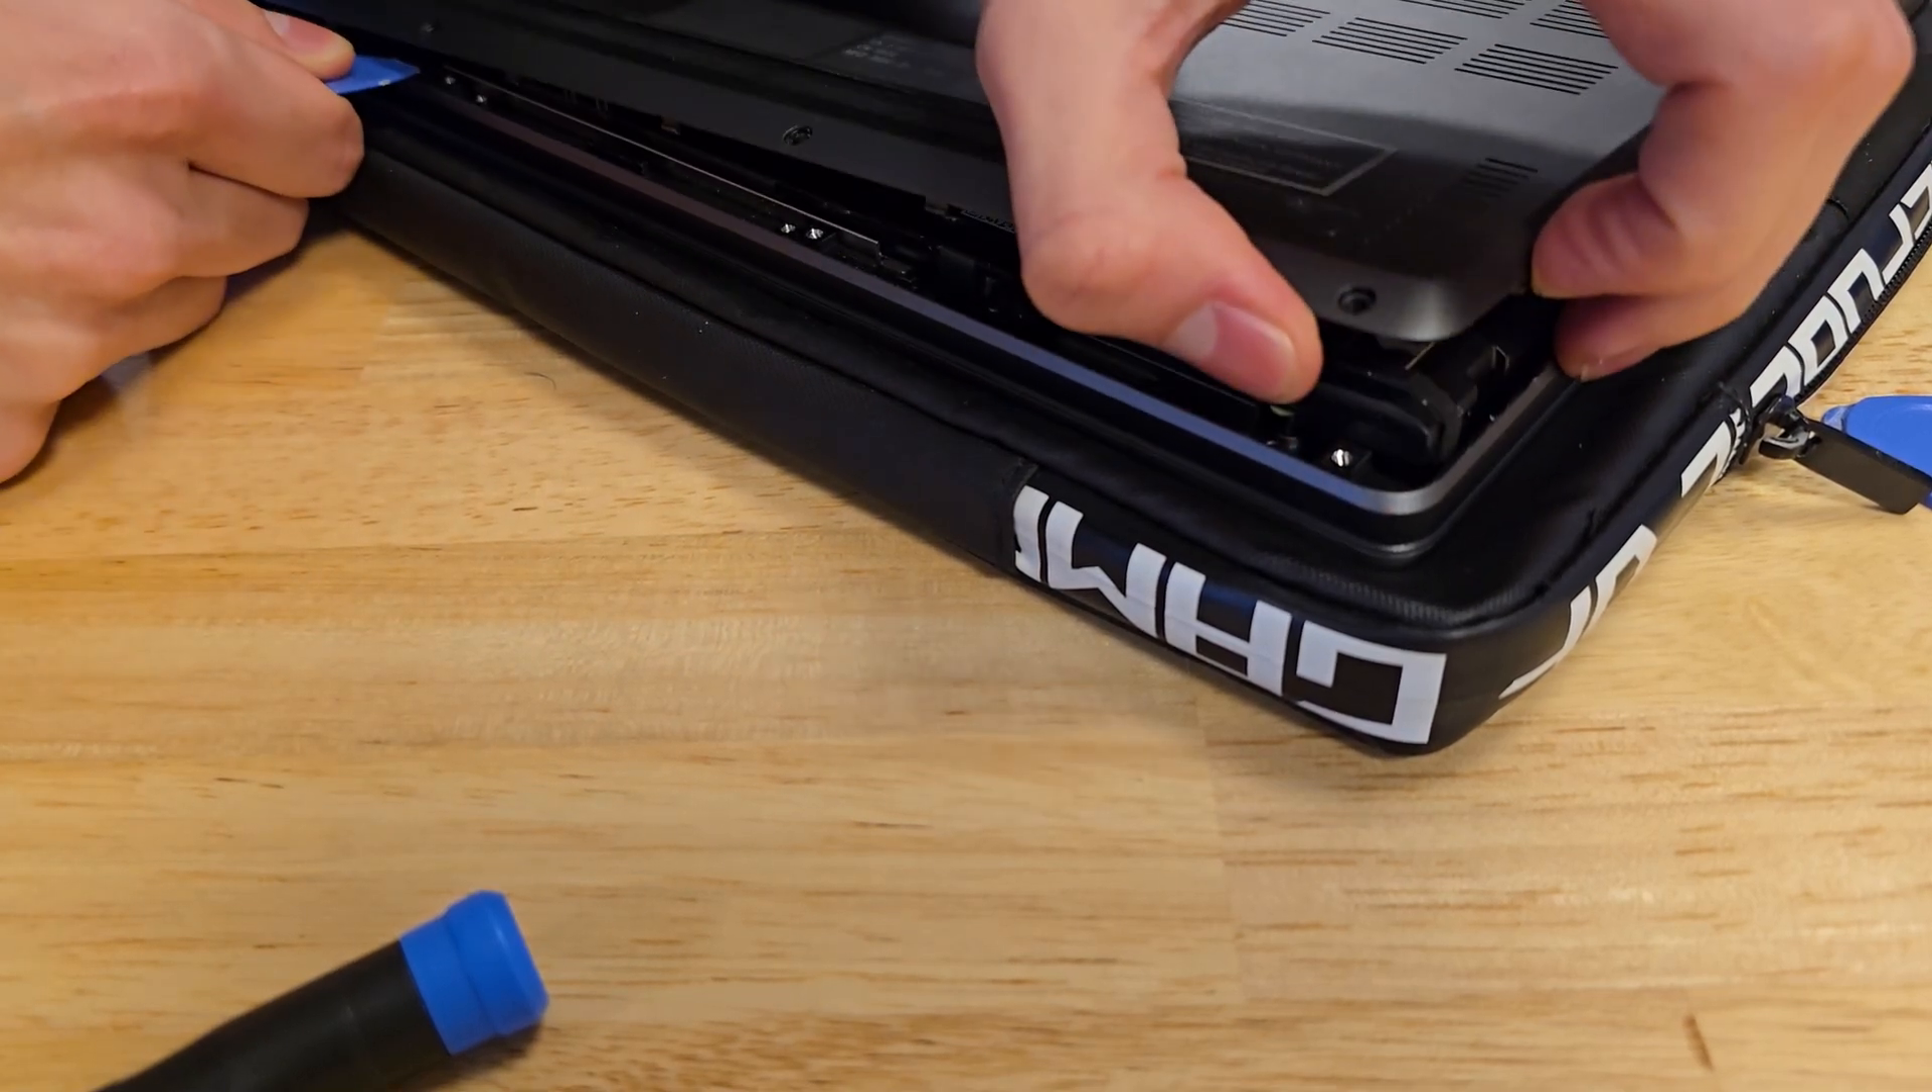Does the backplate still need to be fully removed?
Yes.